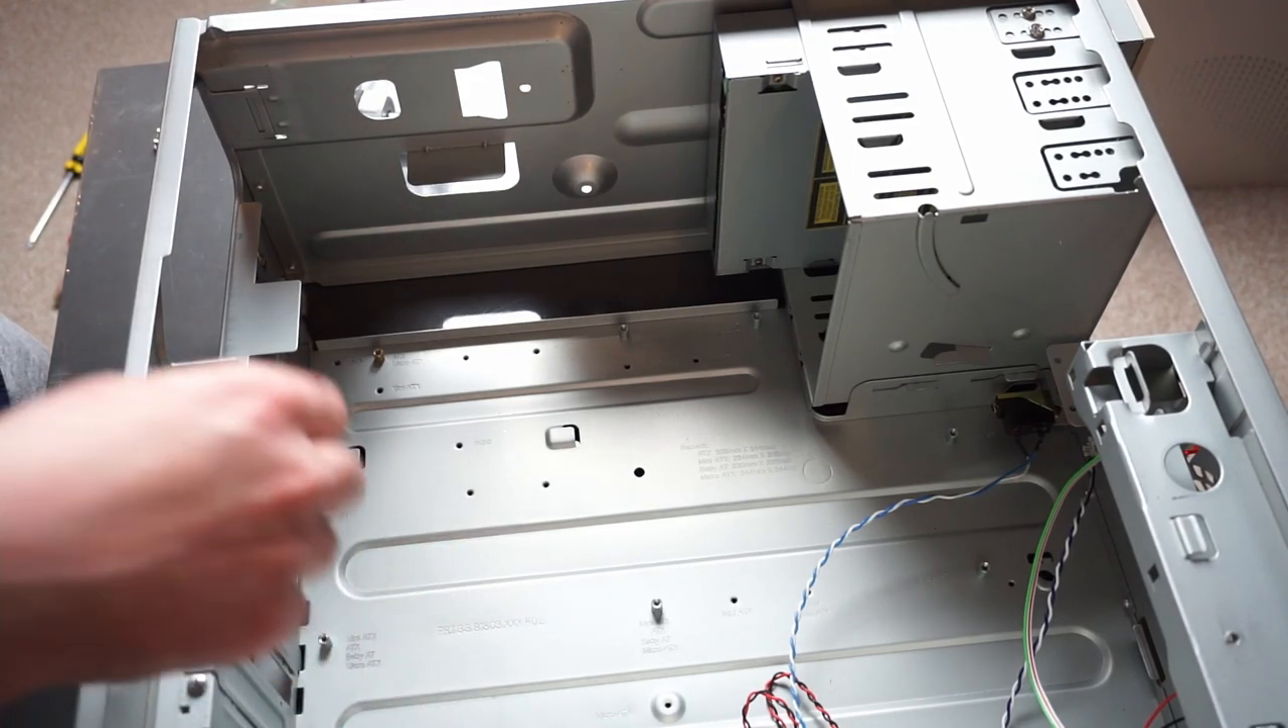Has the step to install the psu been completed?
No.